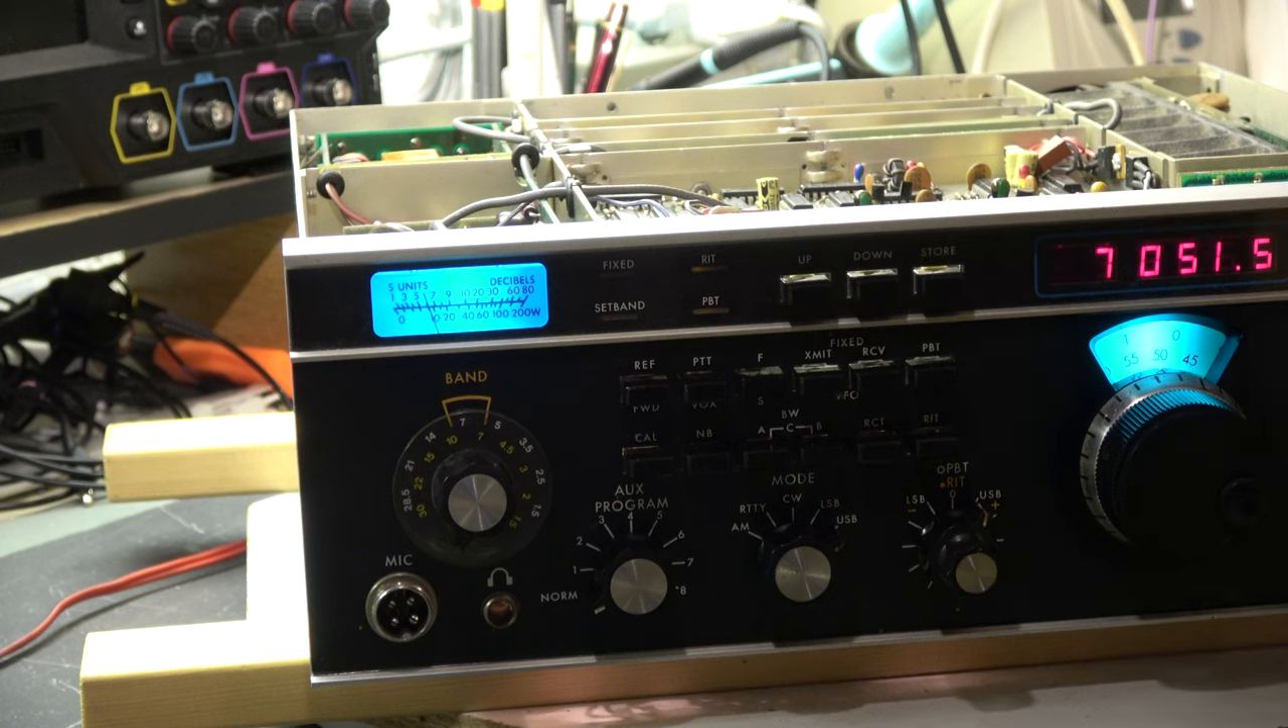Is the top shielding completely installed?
No.